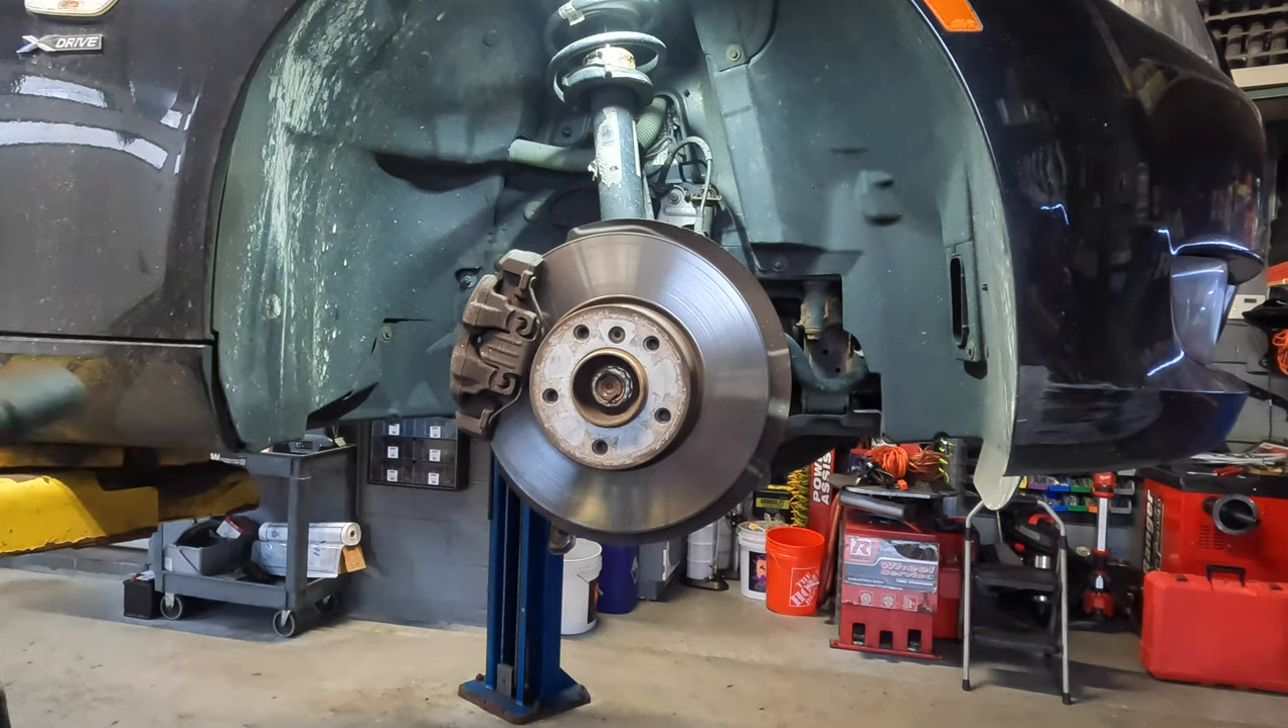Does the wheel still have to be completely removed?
No.